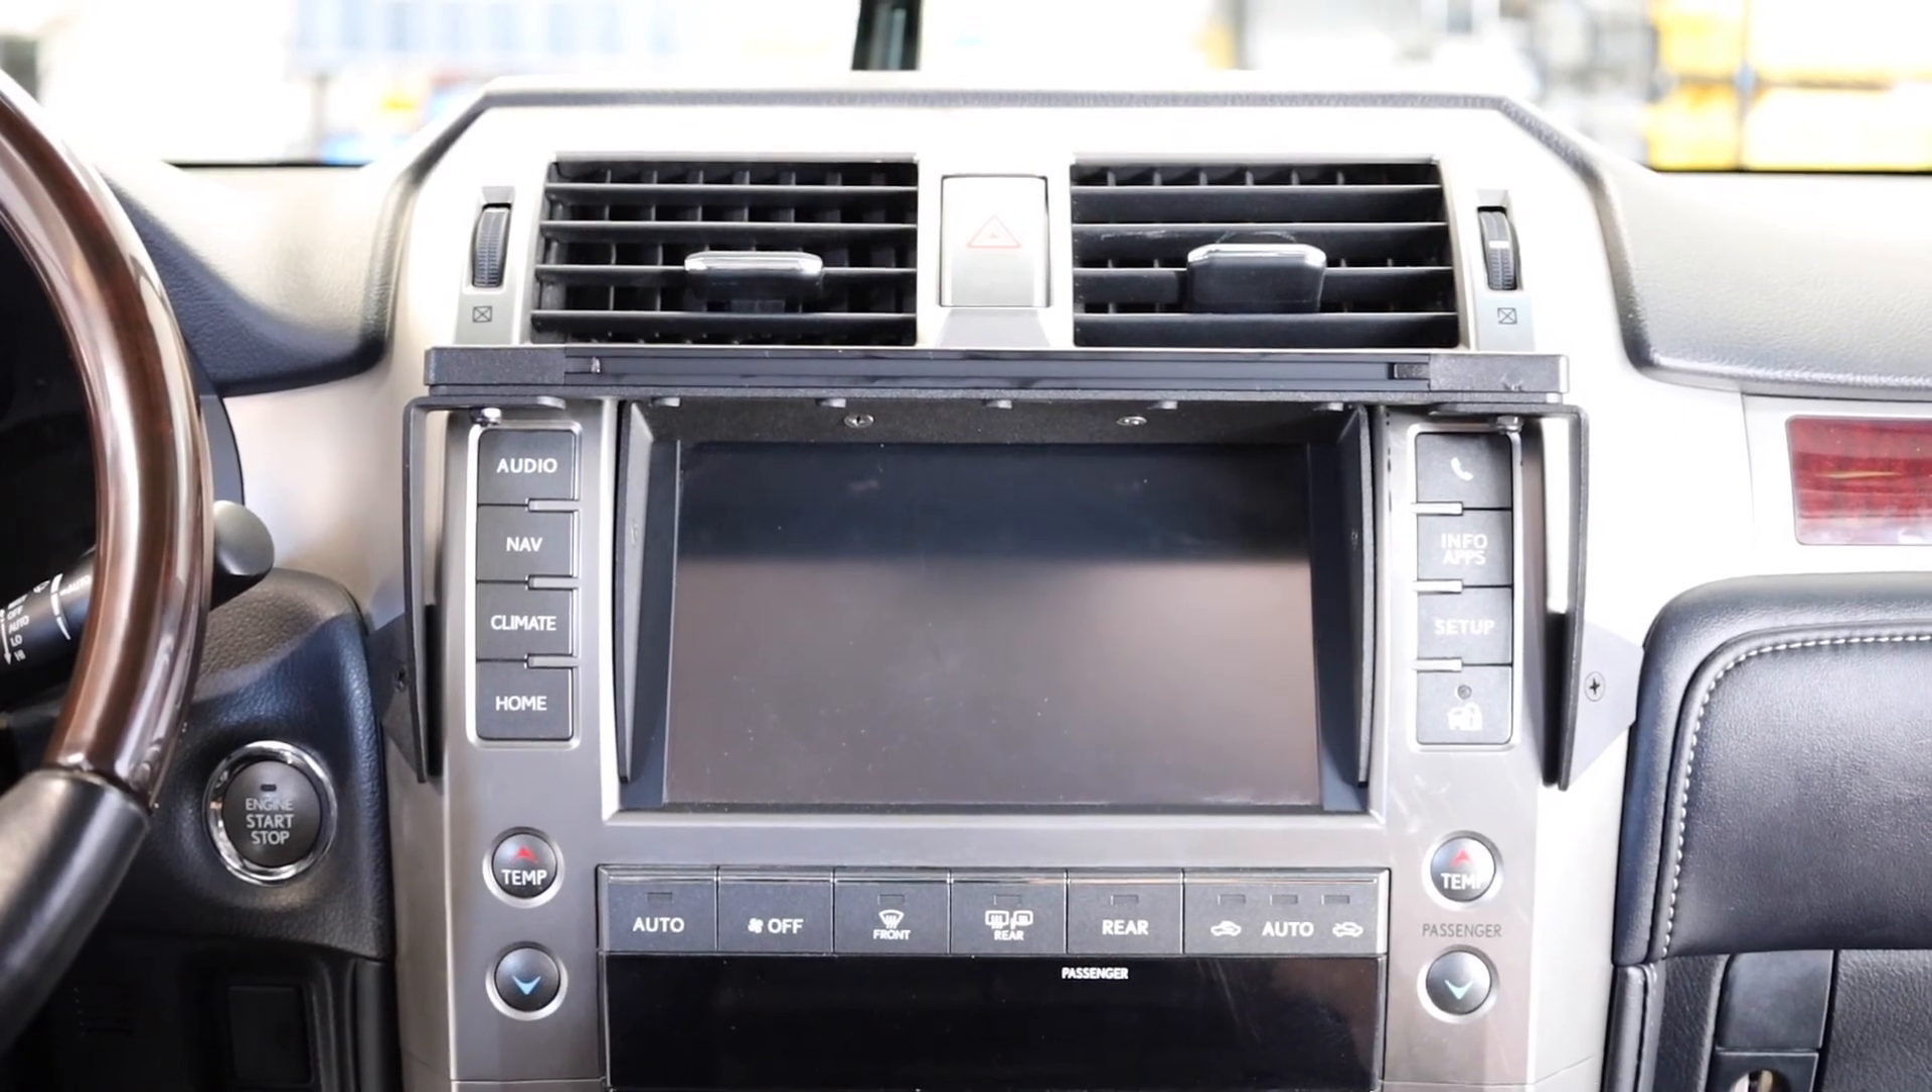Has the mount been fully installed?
Yes.